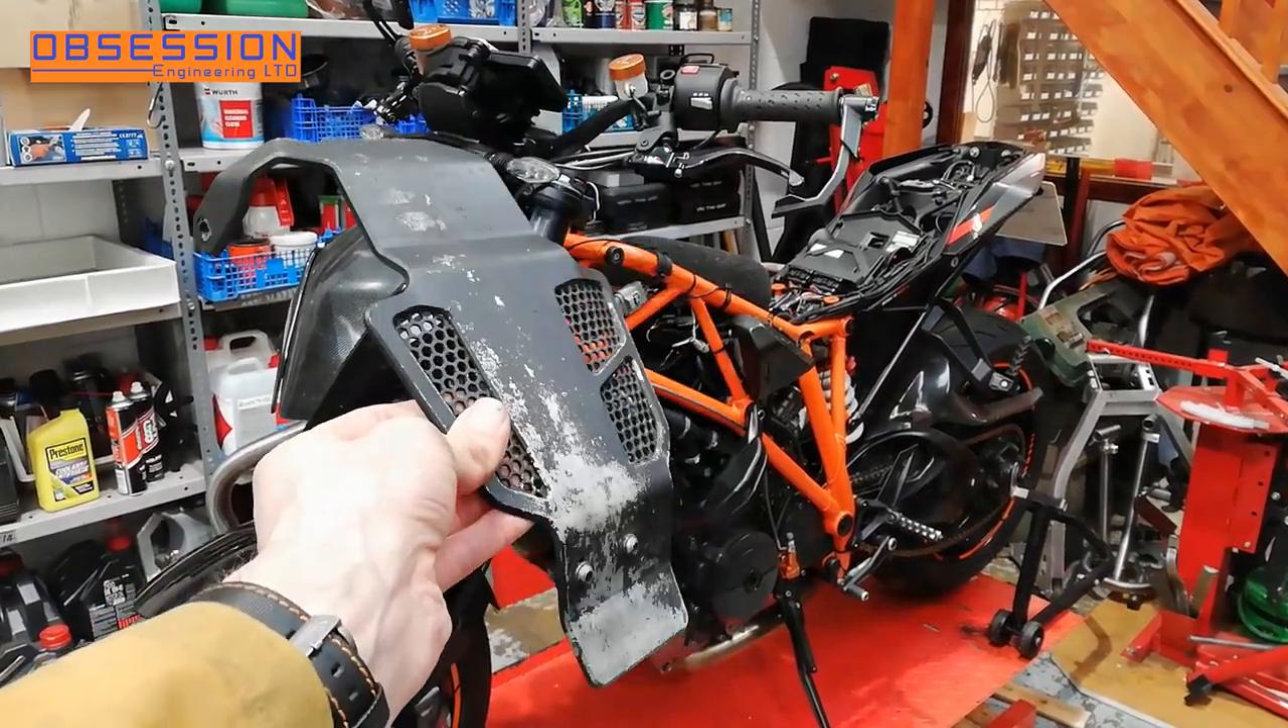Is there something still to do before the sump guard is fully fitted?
Yes.